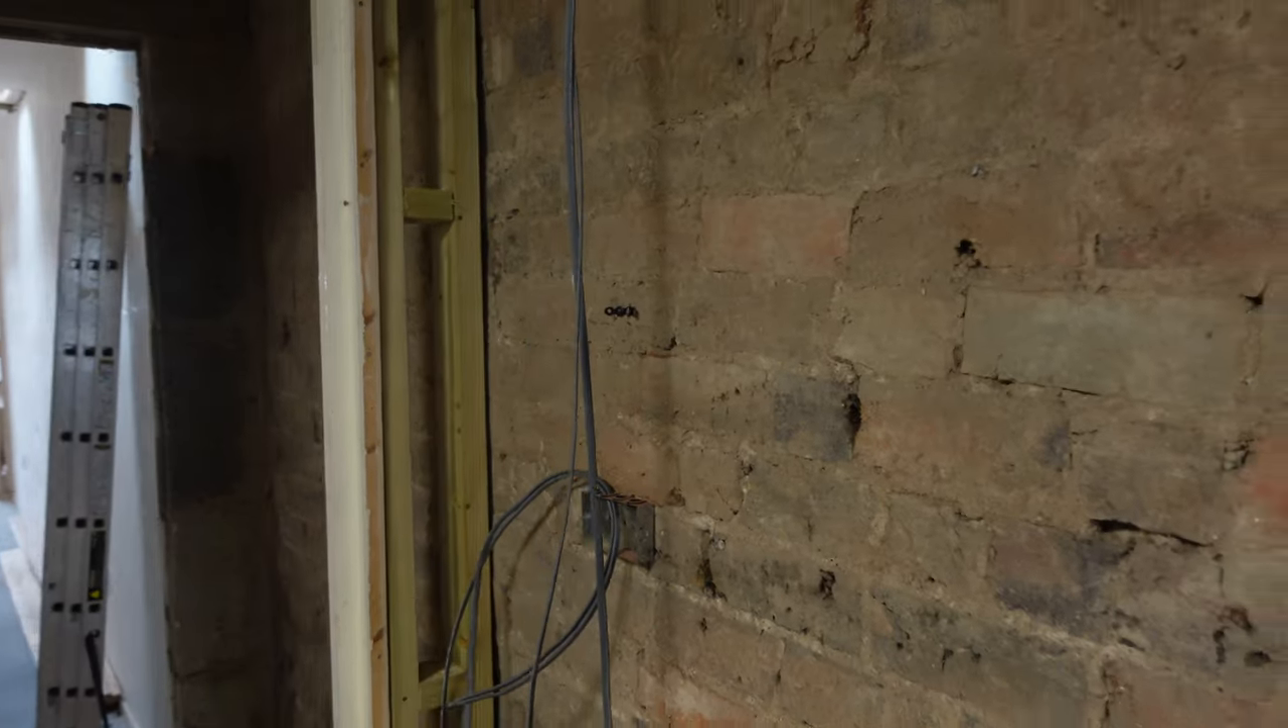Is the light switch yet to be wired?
Yes.